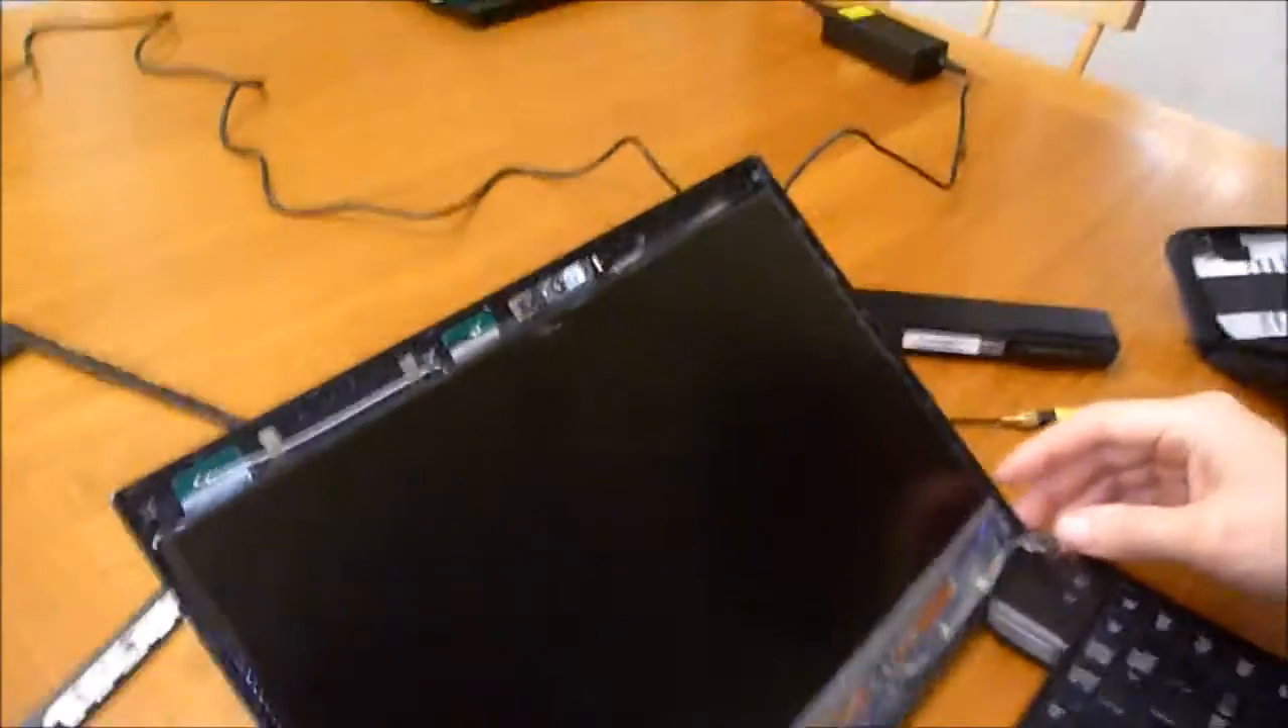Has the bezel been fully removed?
Yes.